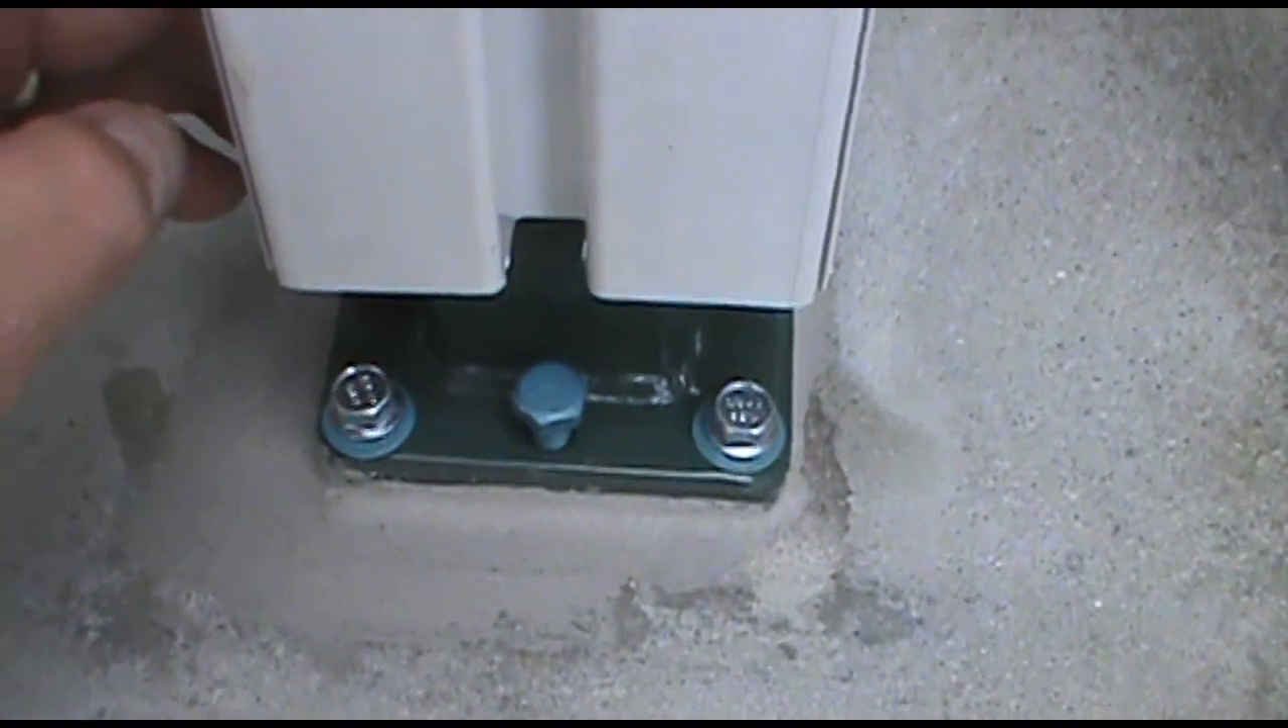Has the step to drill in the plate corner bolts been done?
Yes.